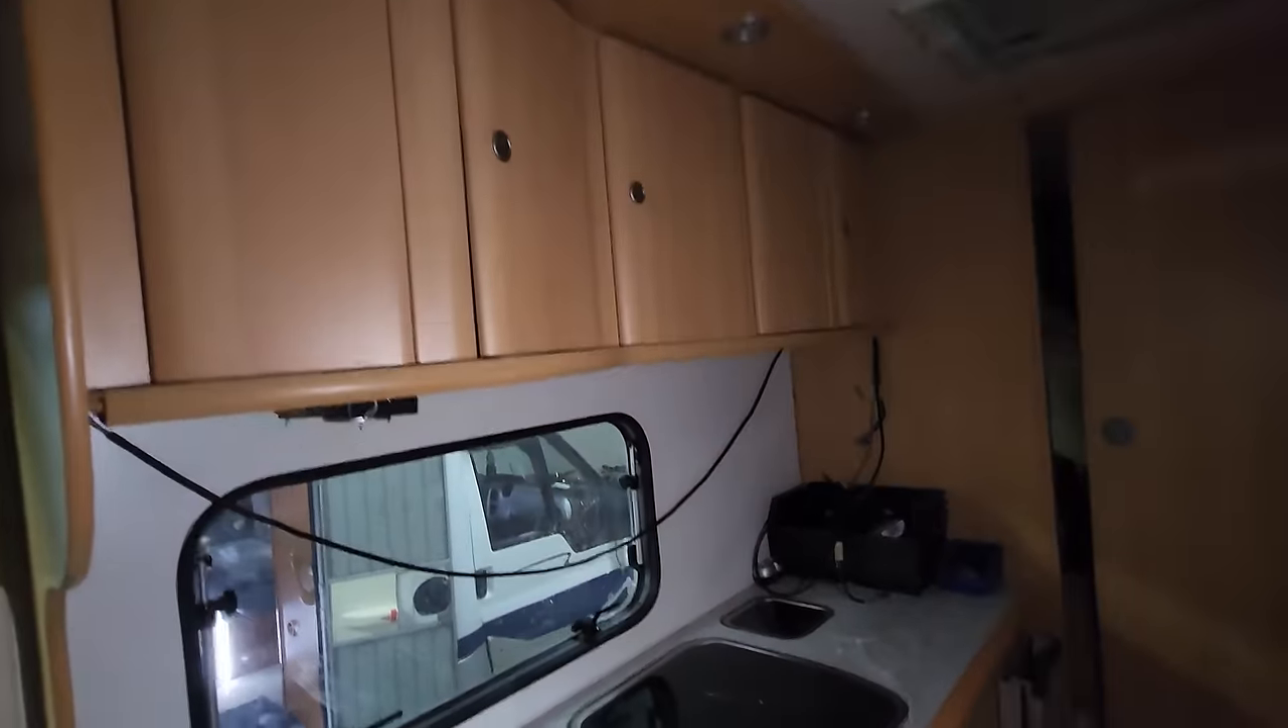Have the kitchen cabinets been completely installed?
Yes.